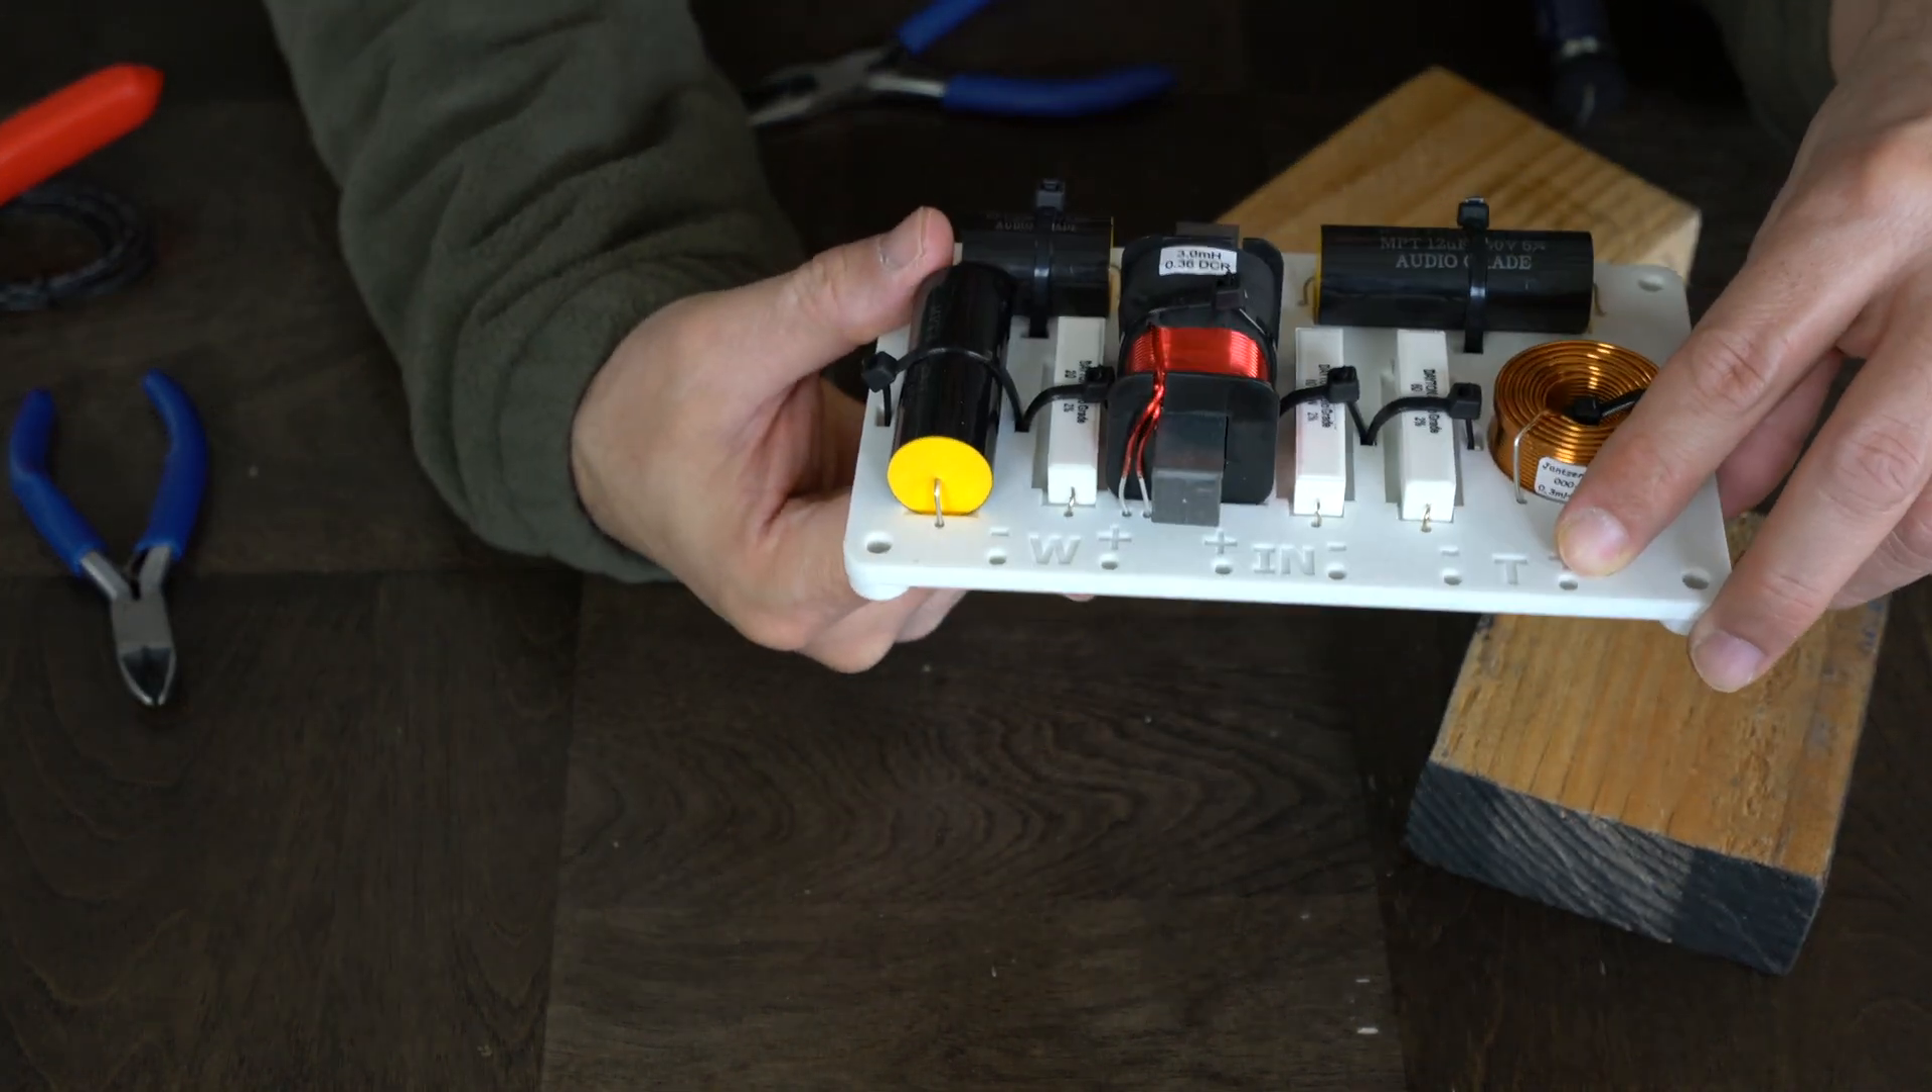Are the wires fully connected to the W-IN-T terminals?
No.